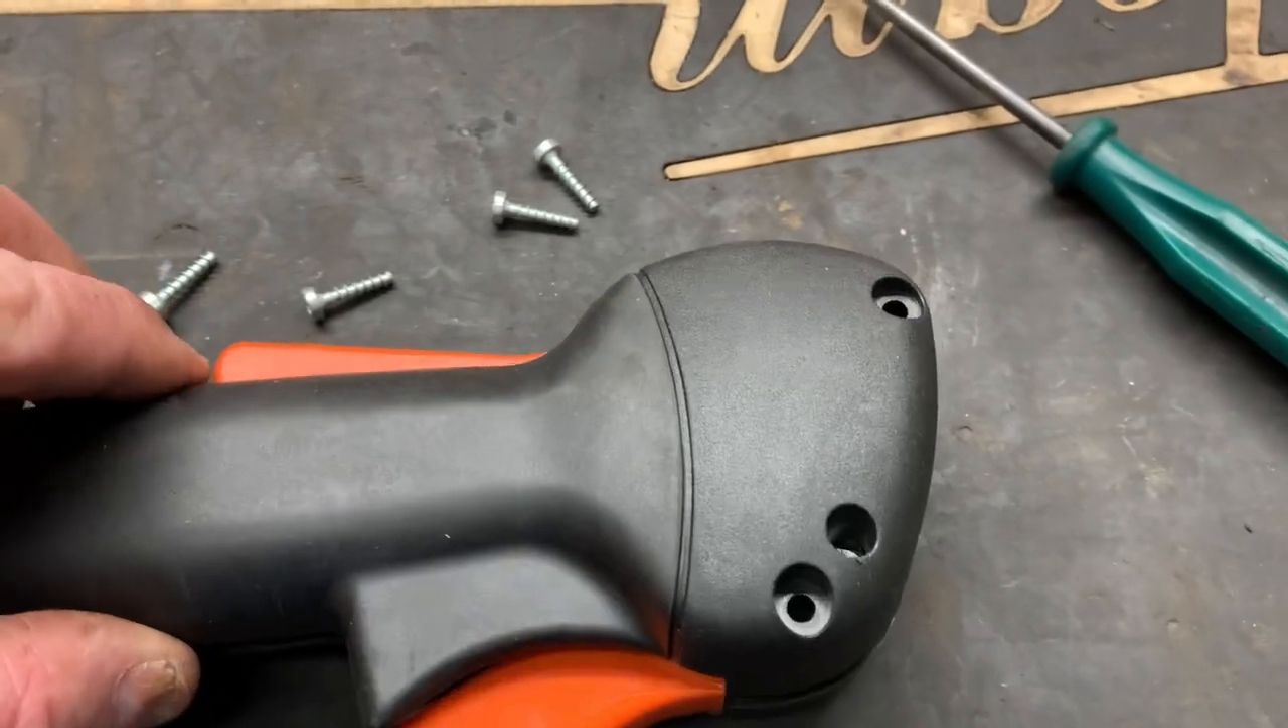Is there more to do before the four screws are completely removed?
No.